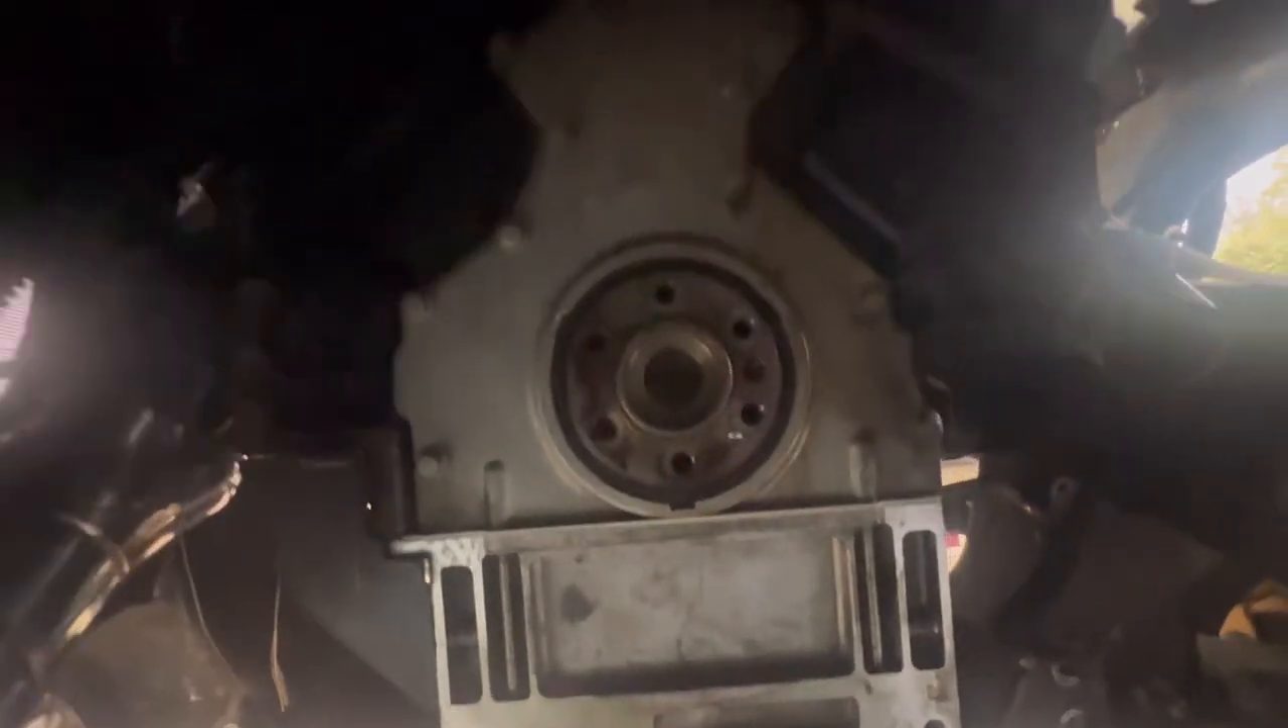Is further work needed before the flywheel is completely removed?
No.